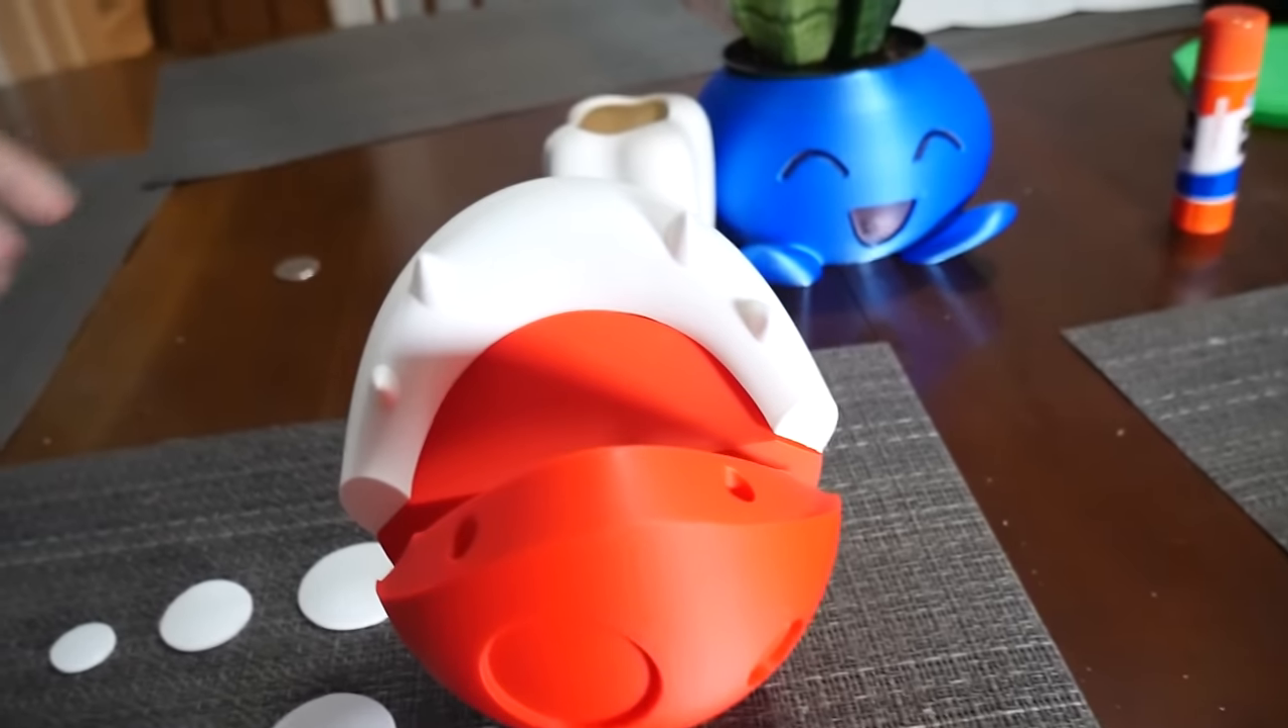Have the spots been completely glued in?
No.